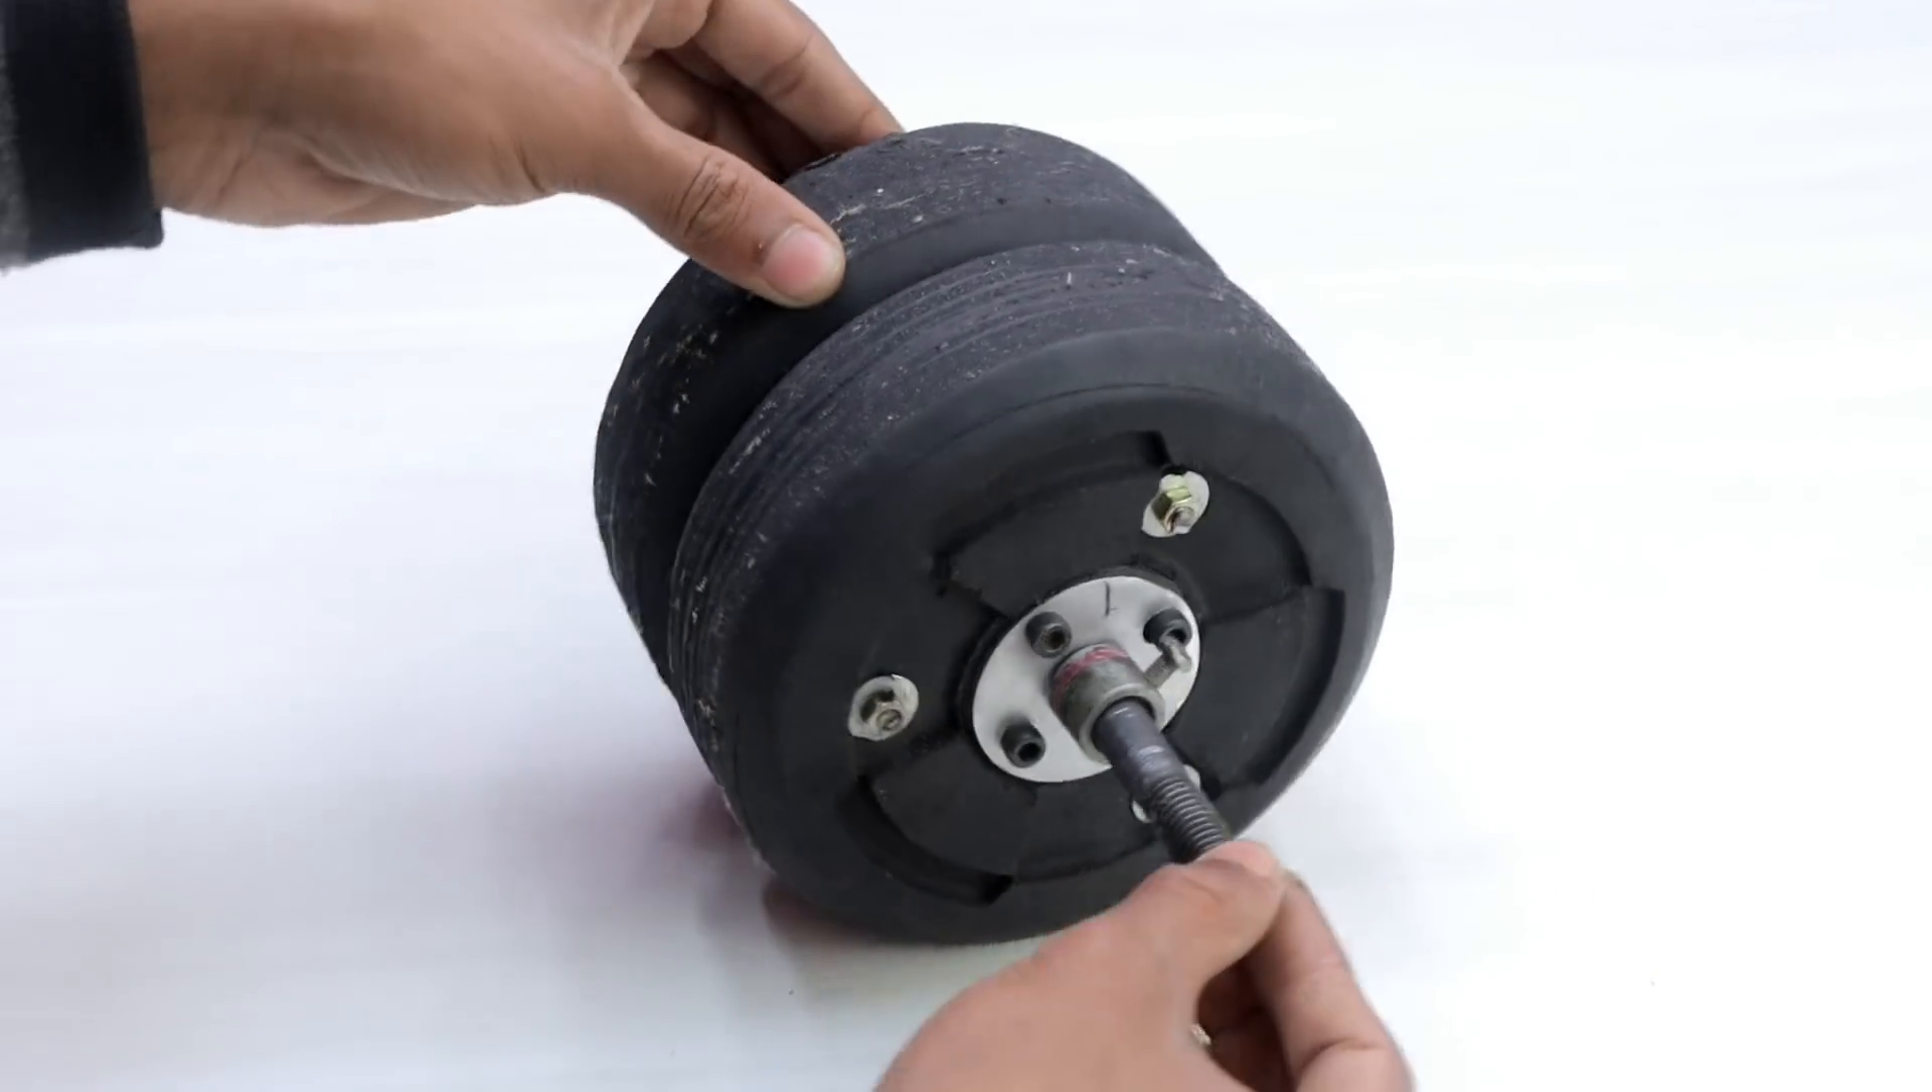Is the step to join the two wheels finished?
Yes.